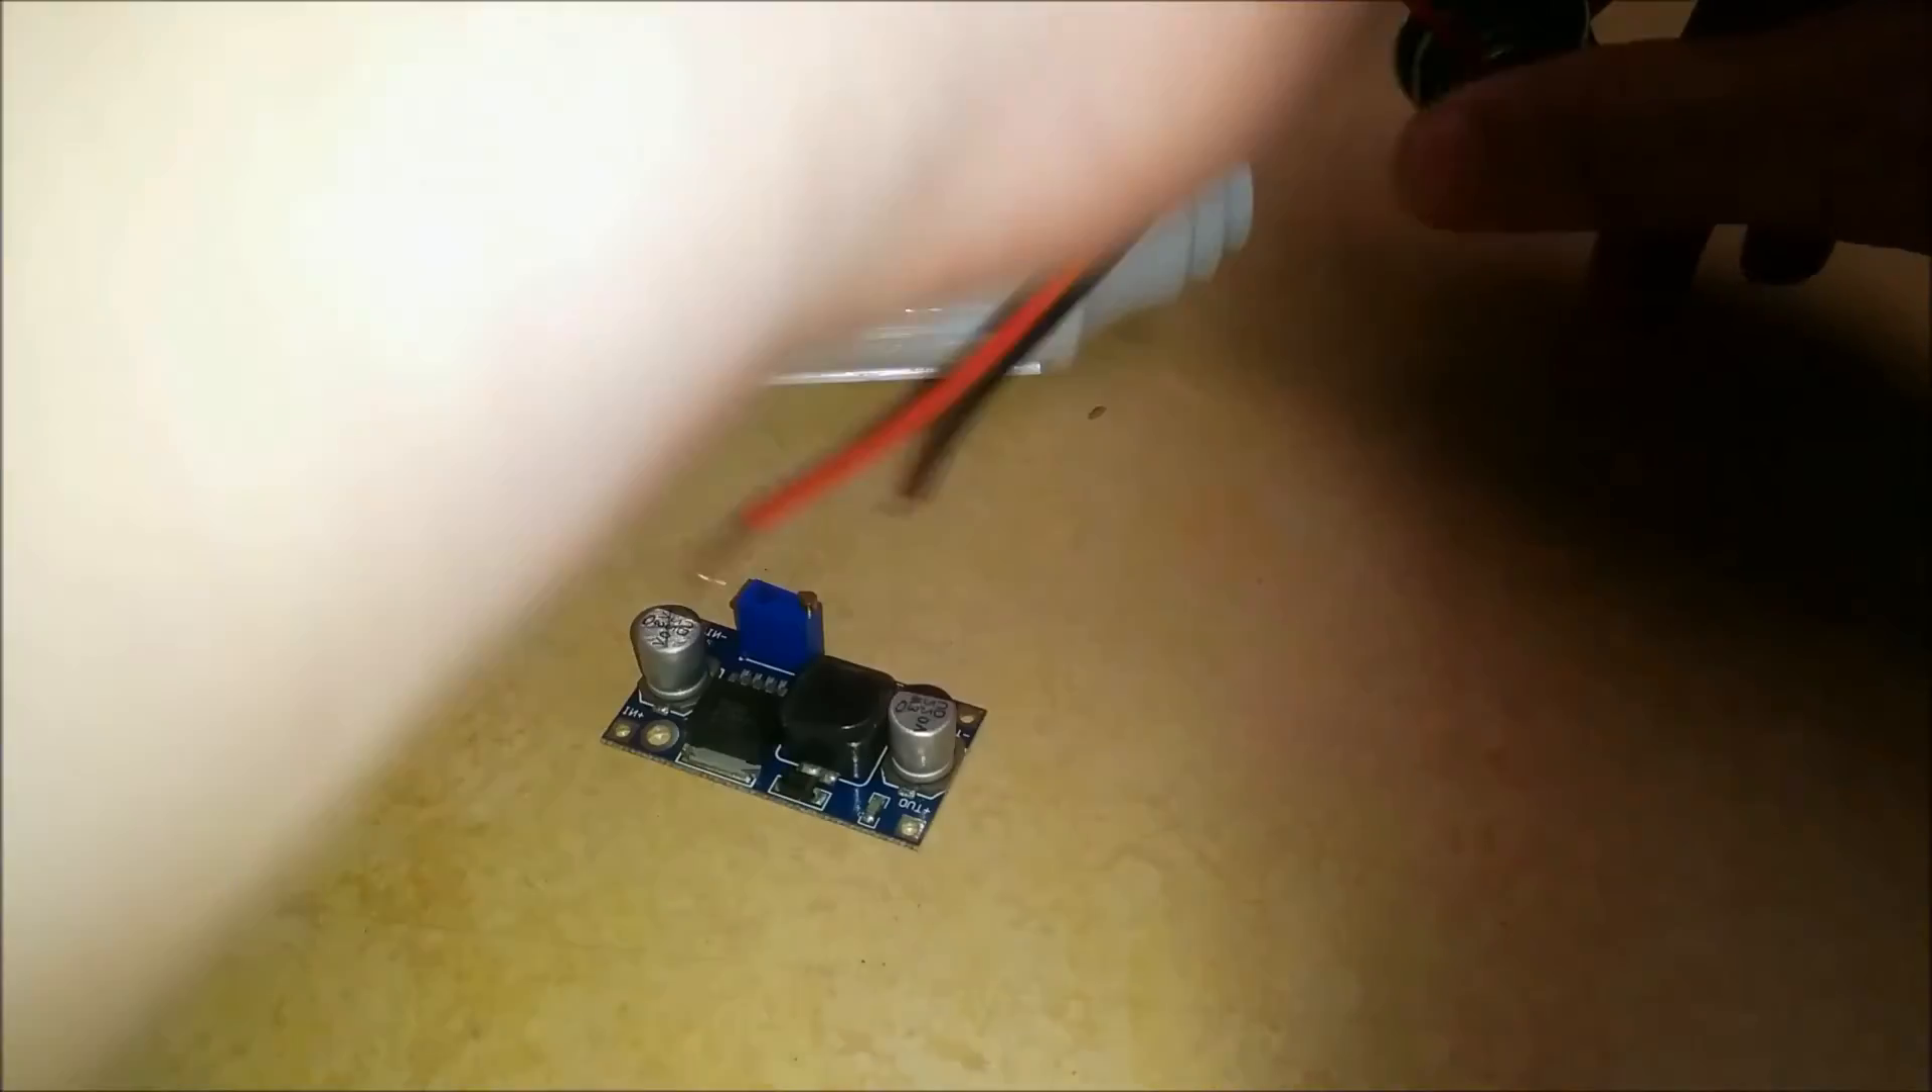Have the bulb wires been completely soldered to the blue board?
No.